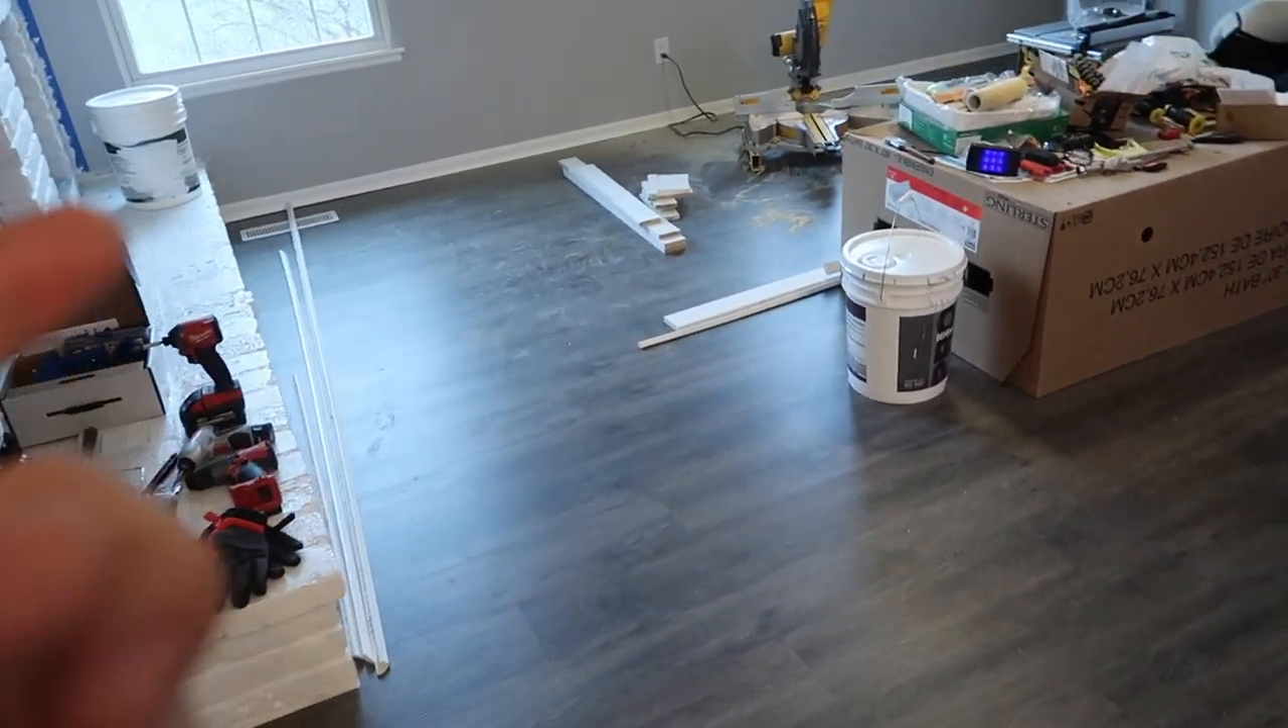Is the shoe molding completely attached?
No.